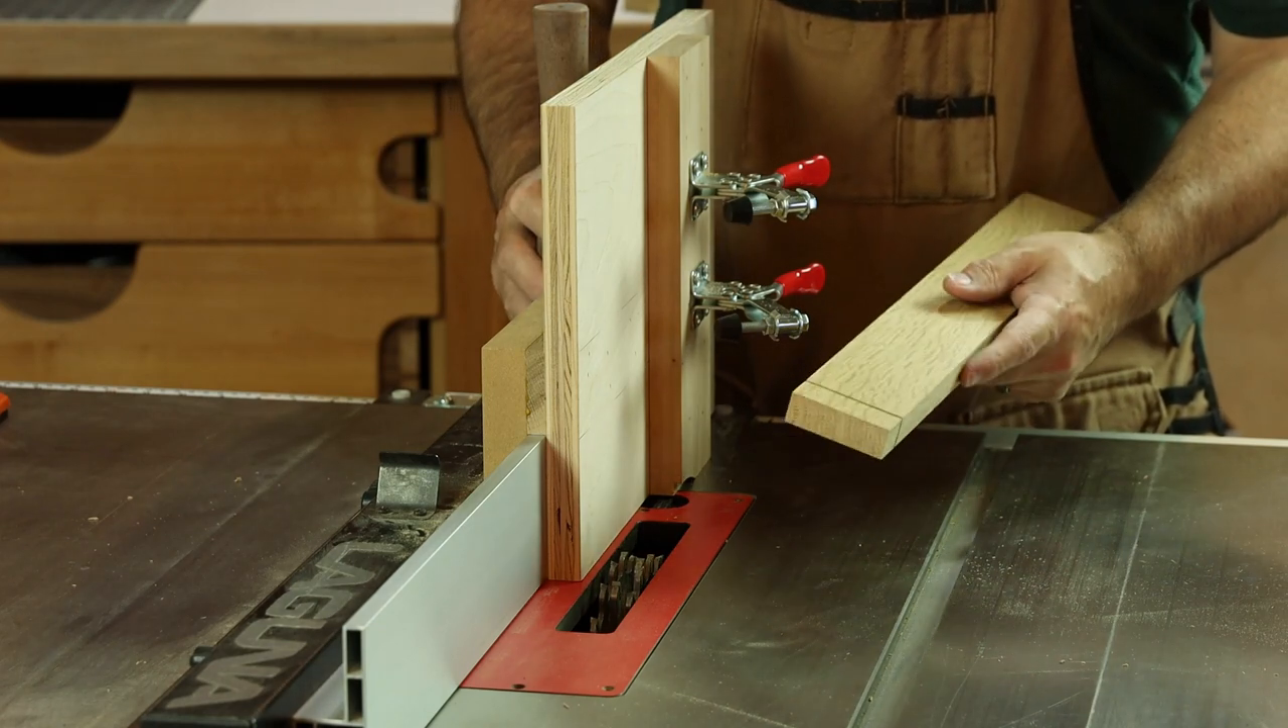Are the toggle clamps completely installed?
Yes.